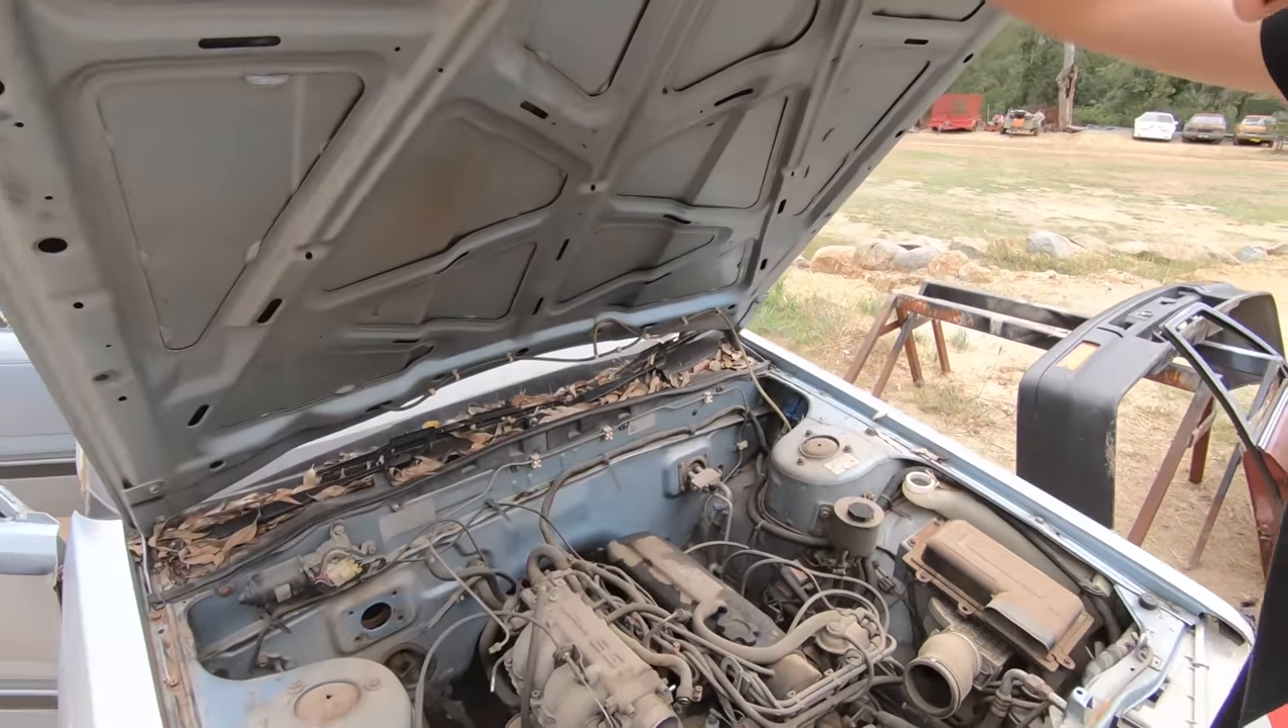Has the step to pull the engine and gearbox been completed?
No.